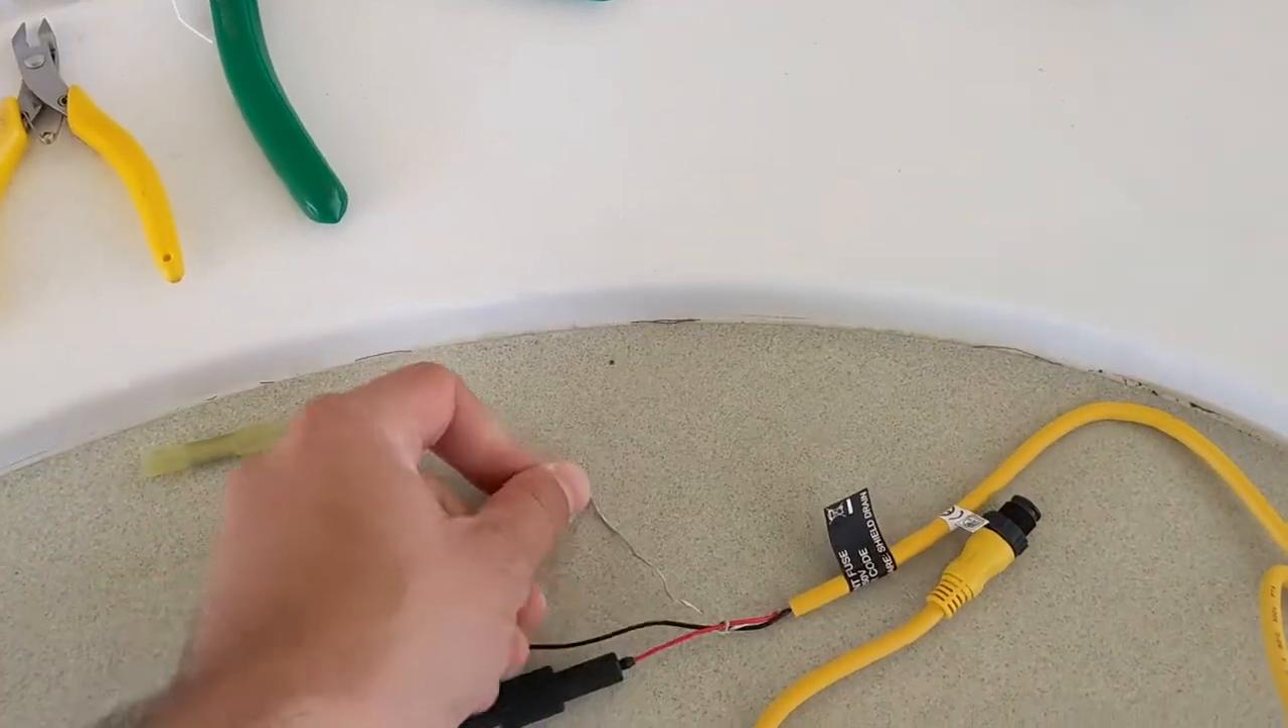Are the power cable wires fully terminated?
No.